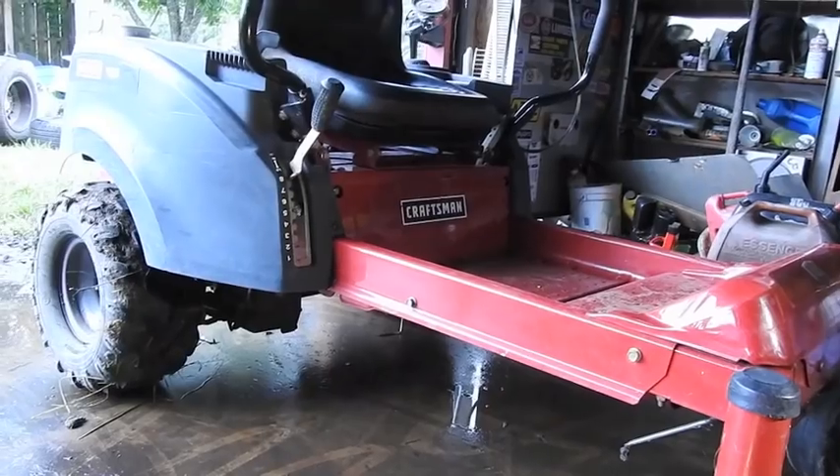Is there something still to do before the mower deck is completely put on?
Yes.